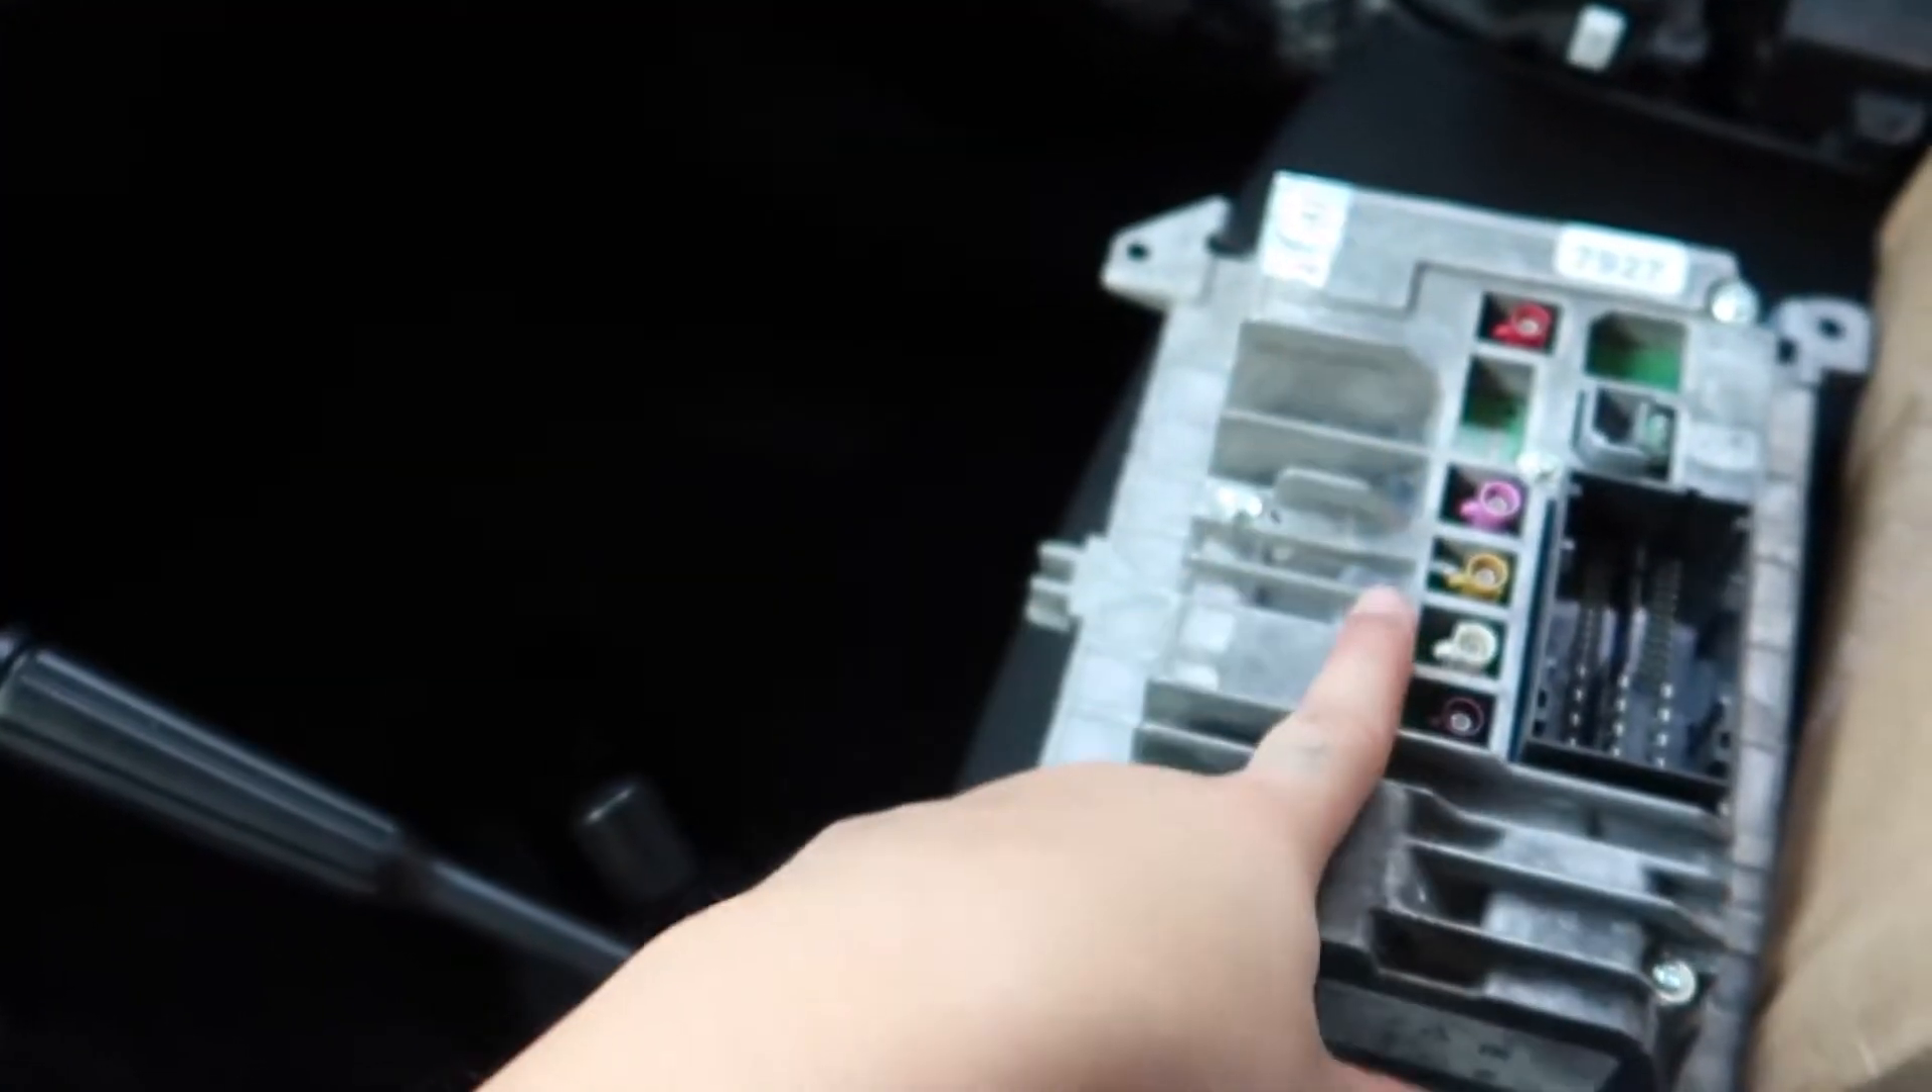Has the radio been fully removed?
Yes.